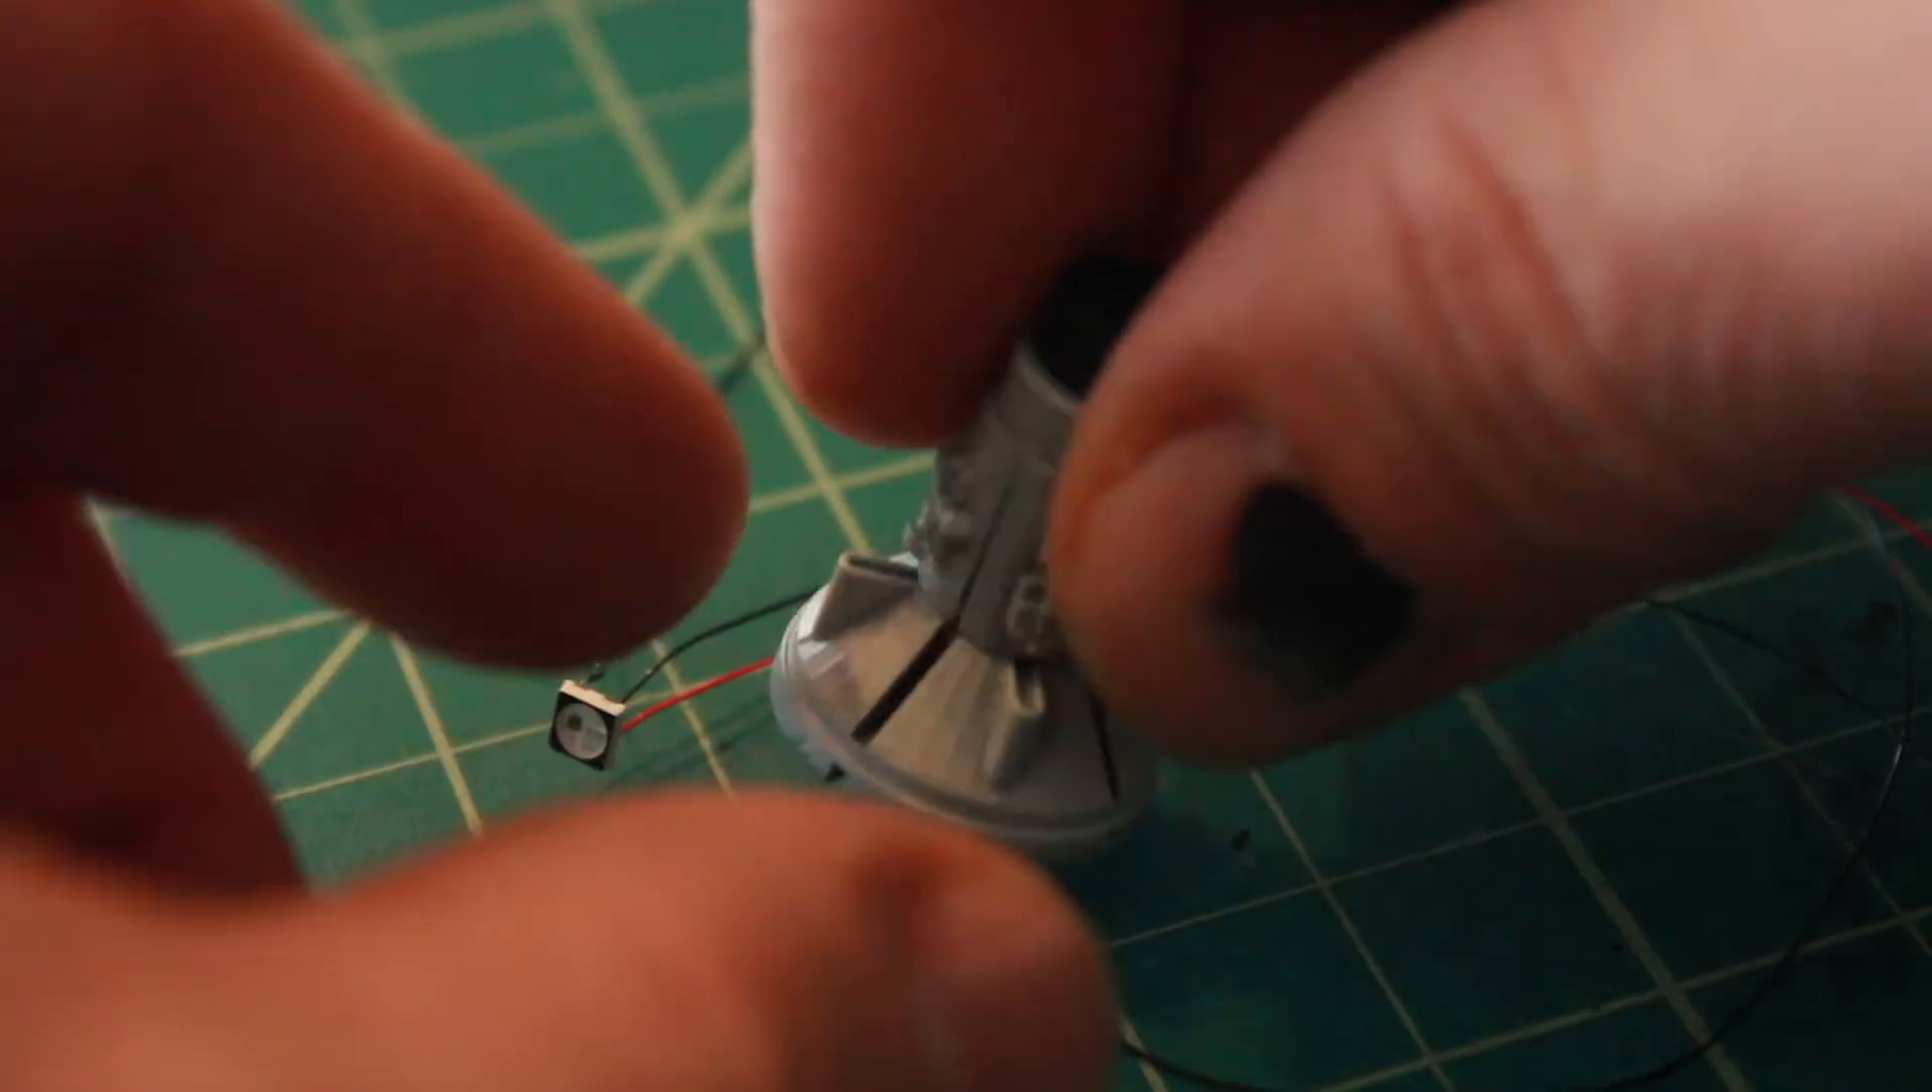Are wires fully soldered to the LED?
Yes.